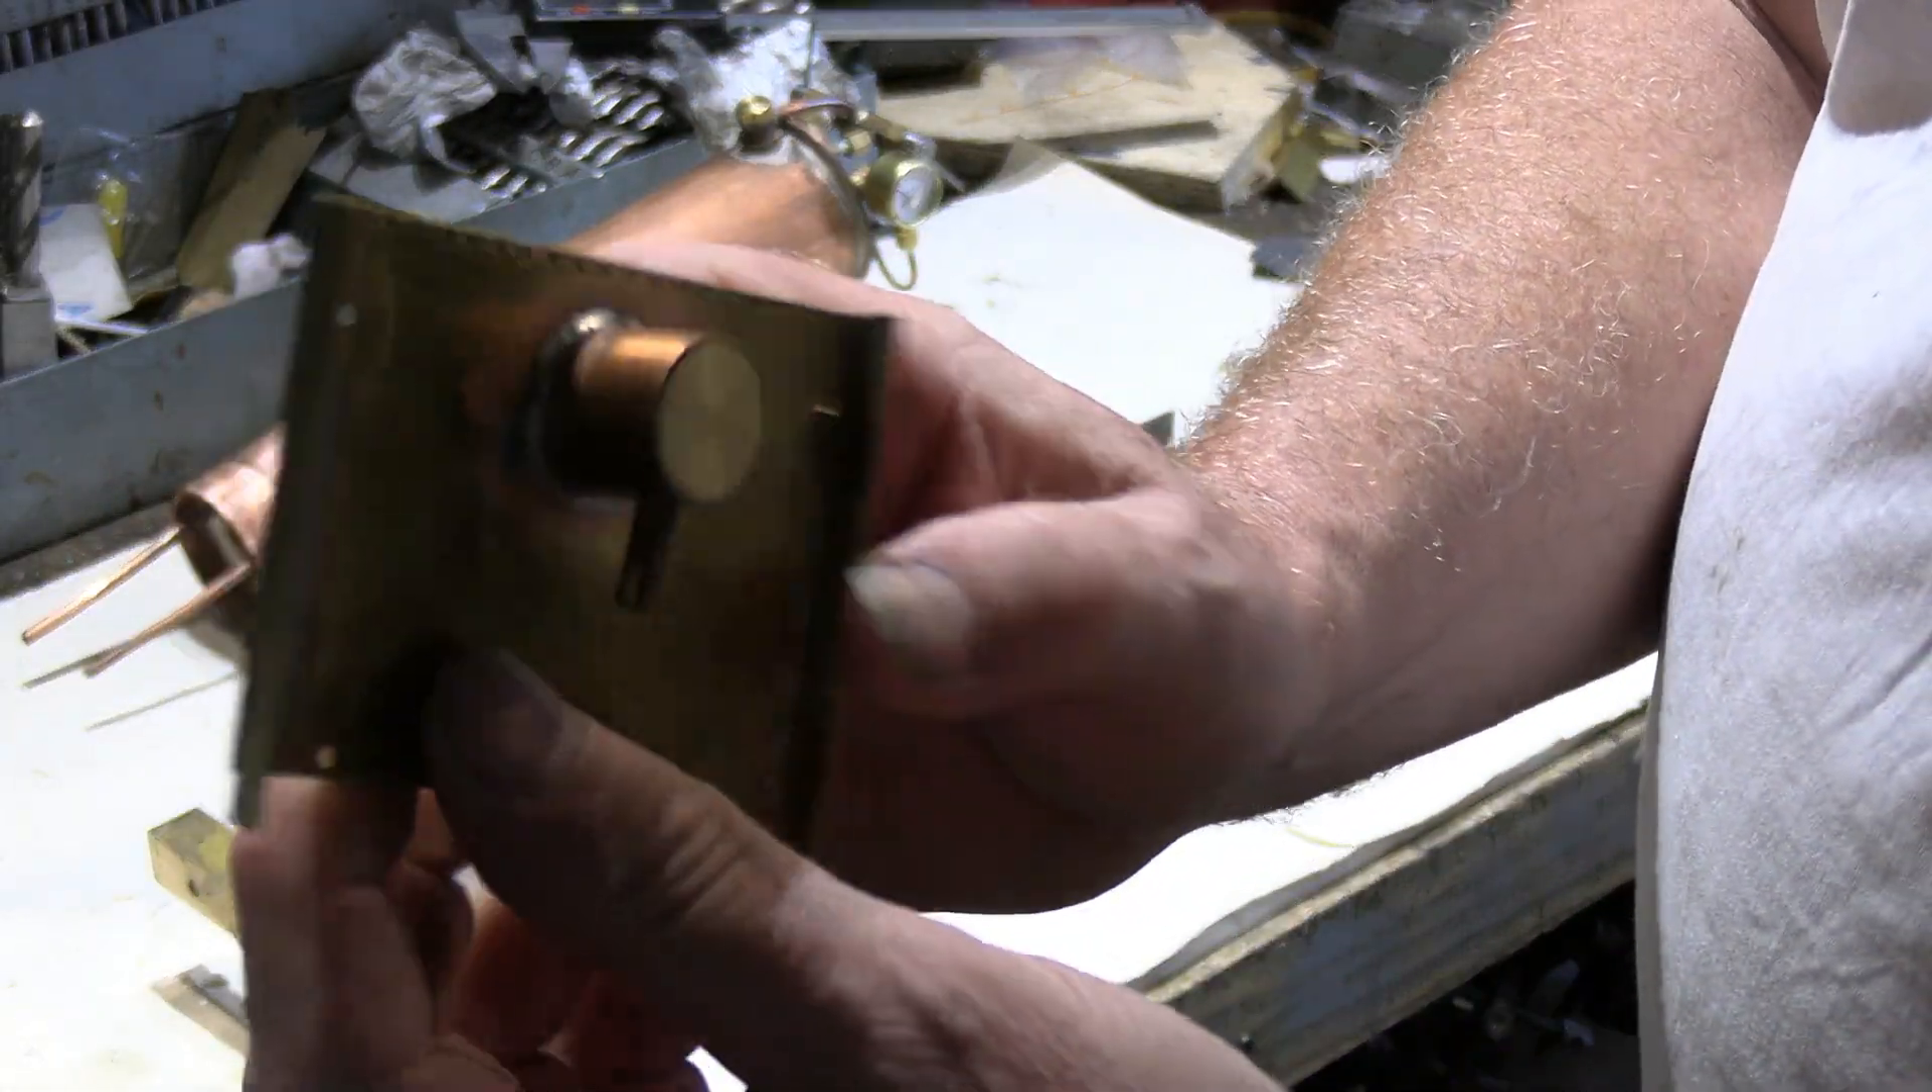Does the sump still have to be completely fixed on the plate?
No.